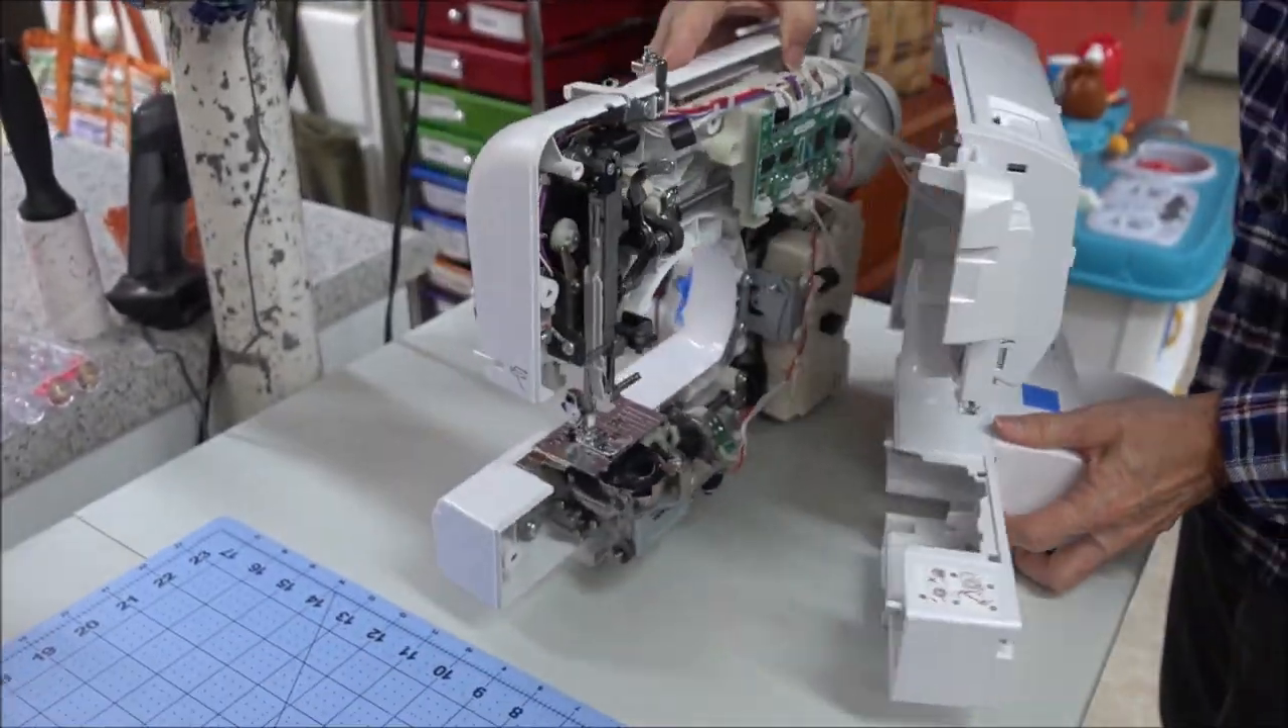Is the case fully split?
Yes.